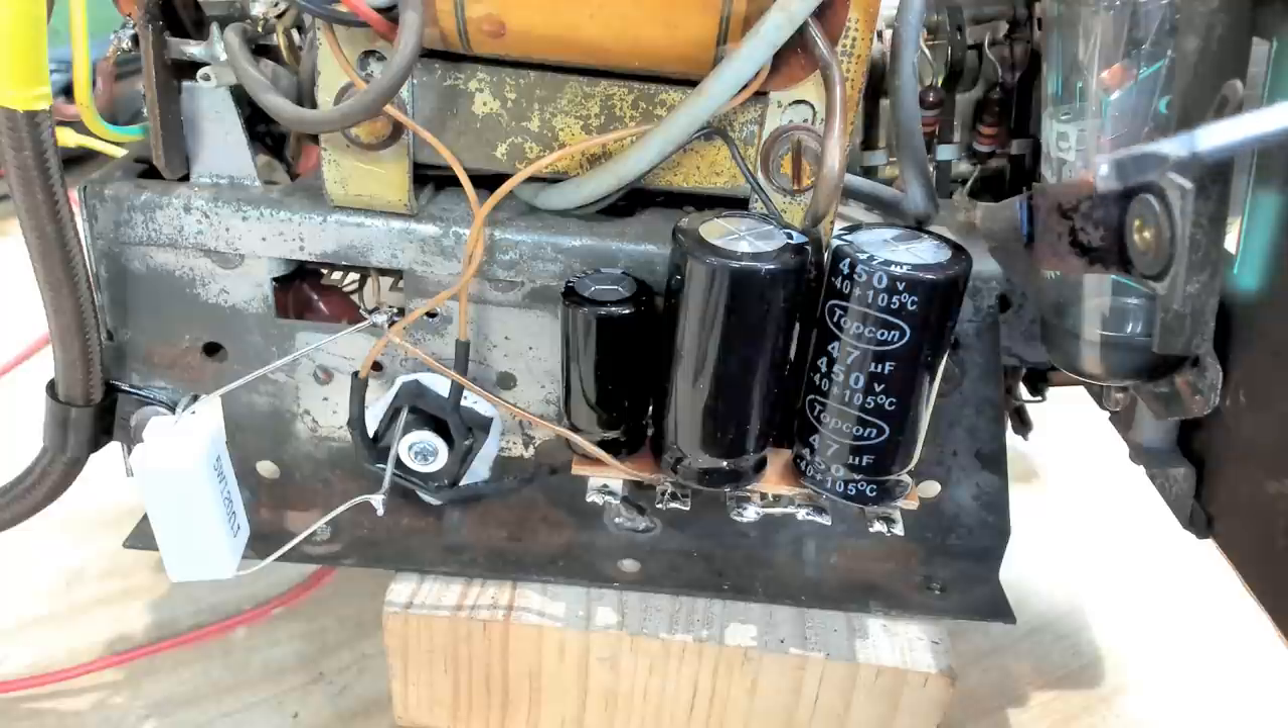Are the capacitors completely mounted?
Yes.